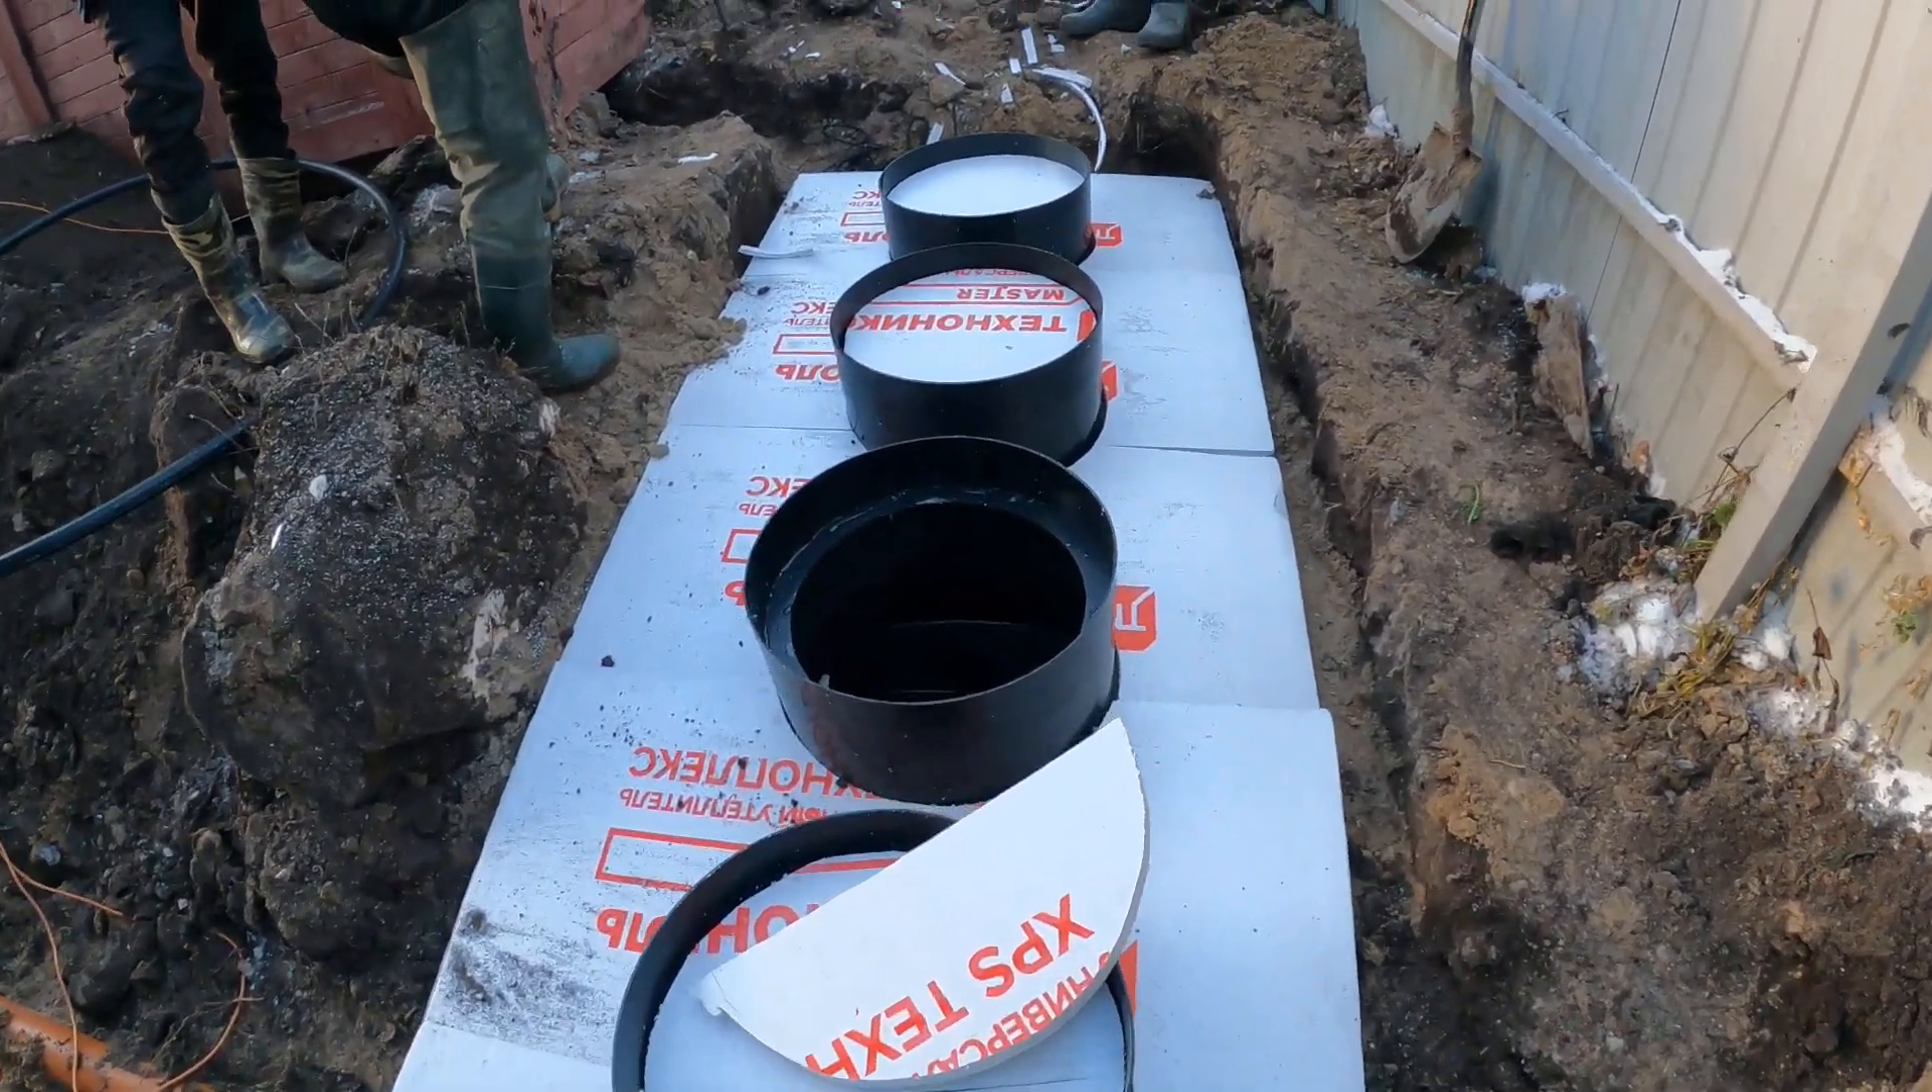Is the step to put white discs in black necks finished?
No.